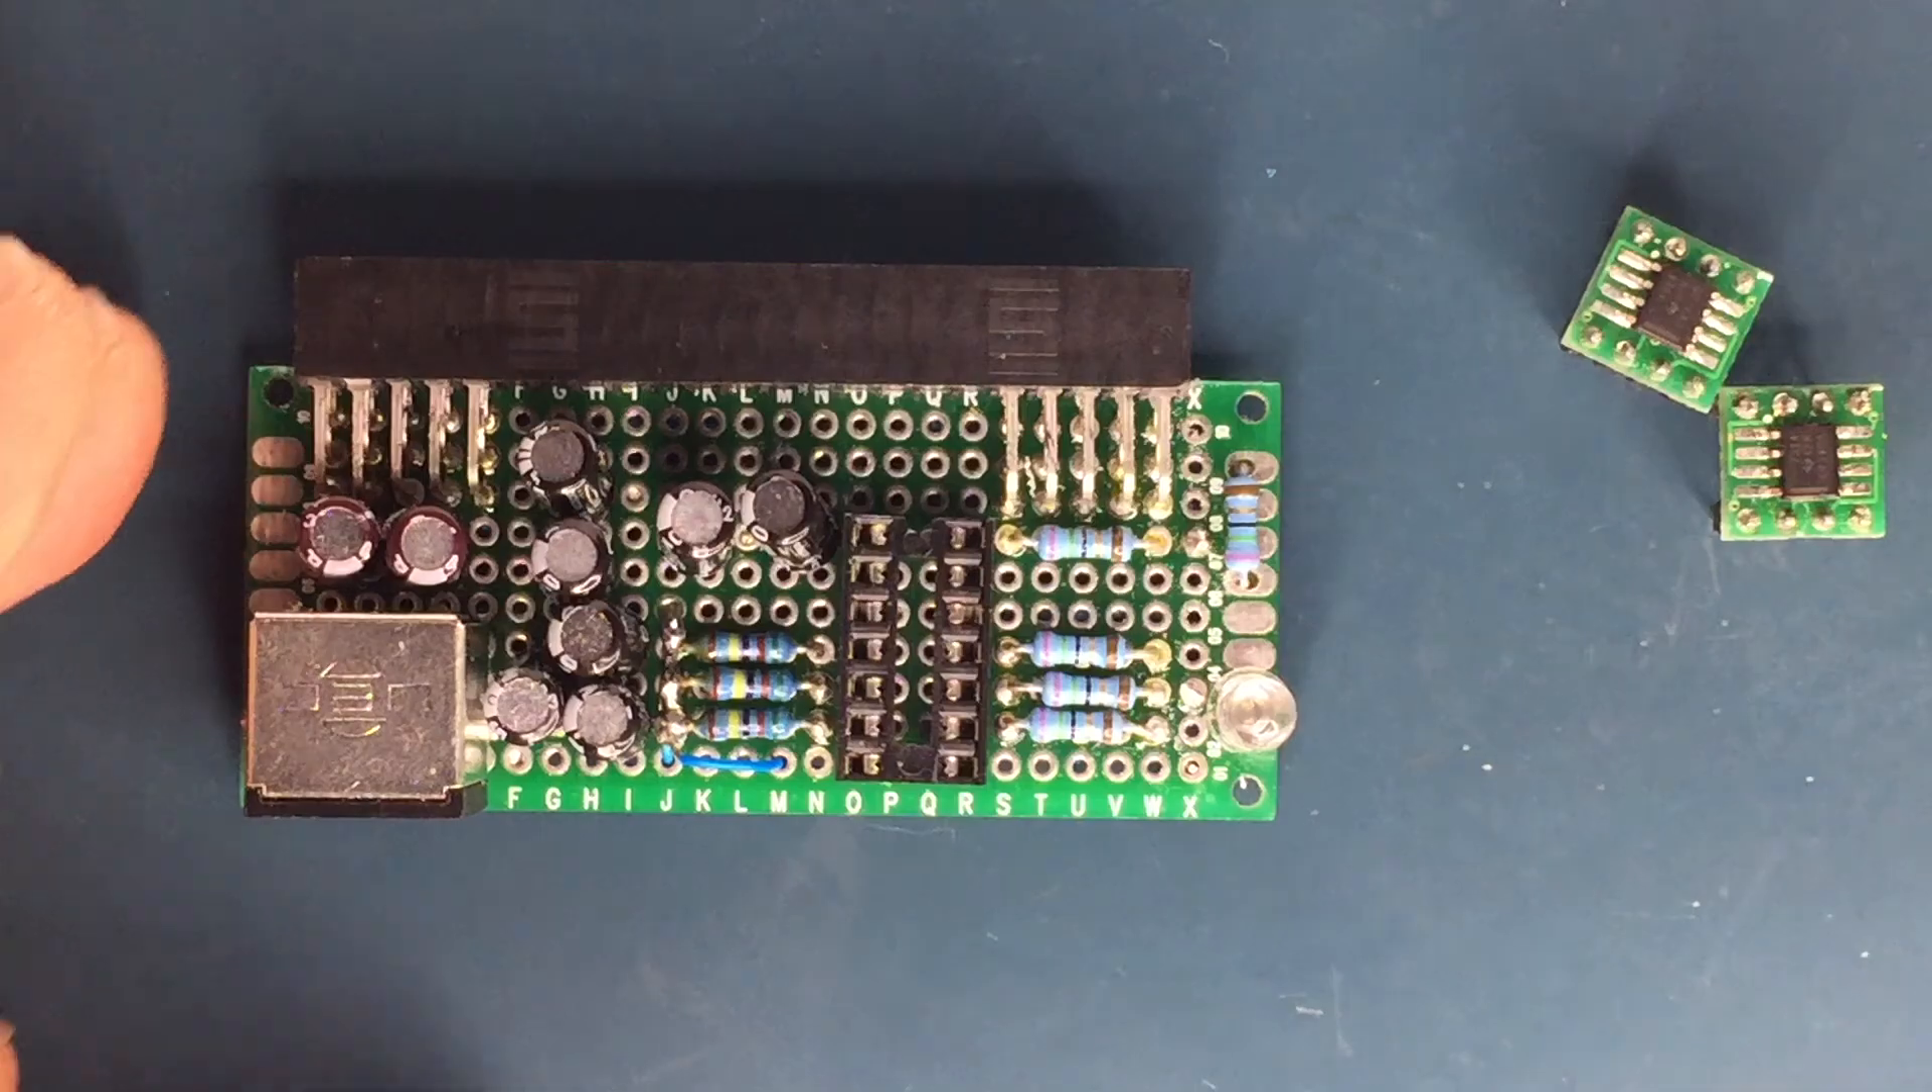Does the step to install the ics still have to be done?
Yes.